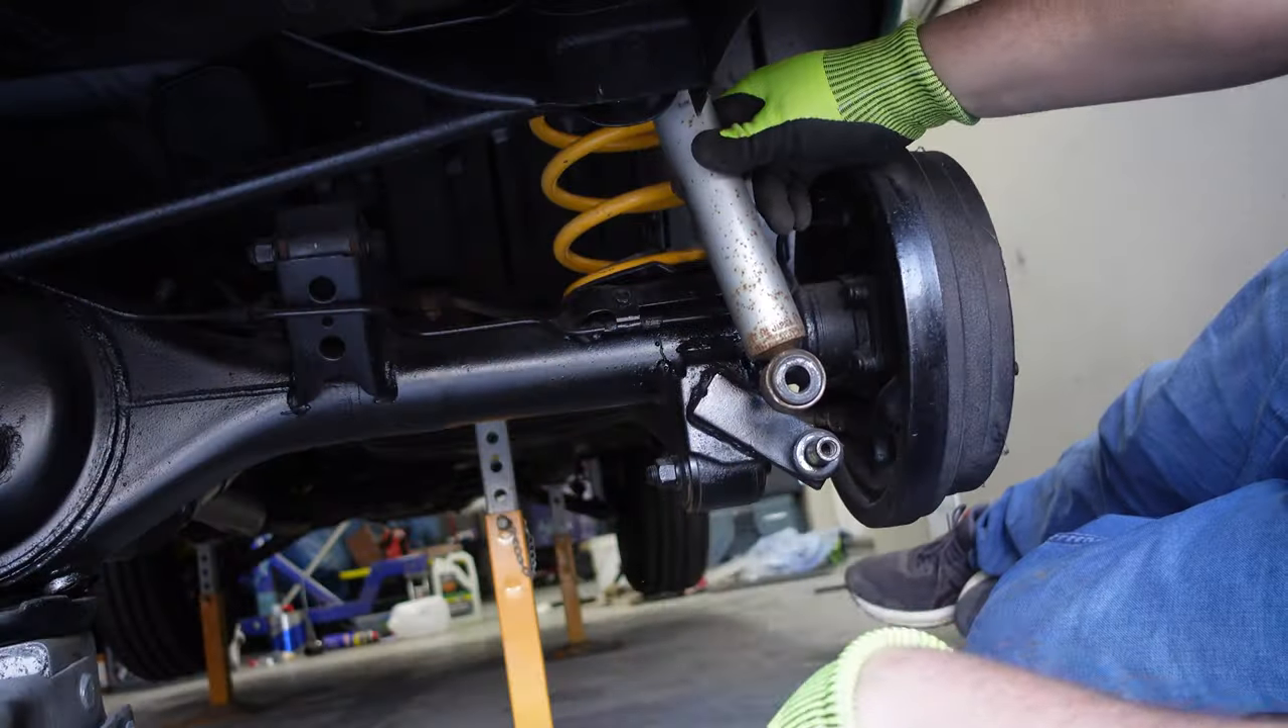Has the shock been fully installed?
No.